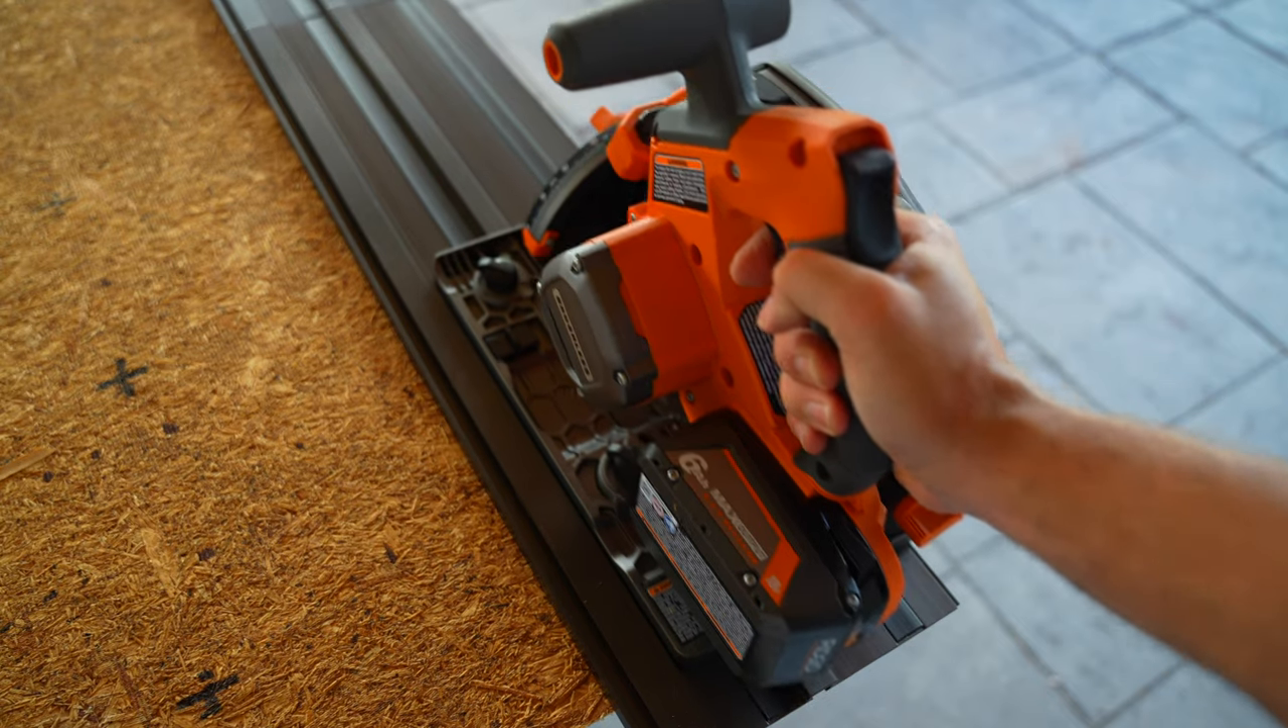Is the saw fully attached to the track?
Yes.